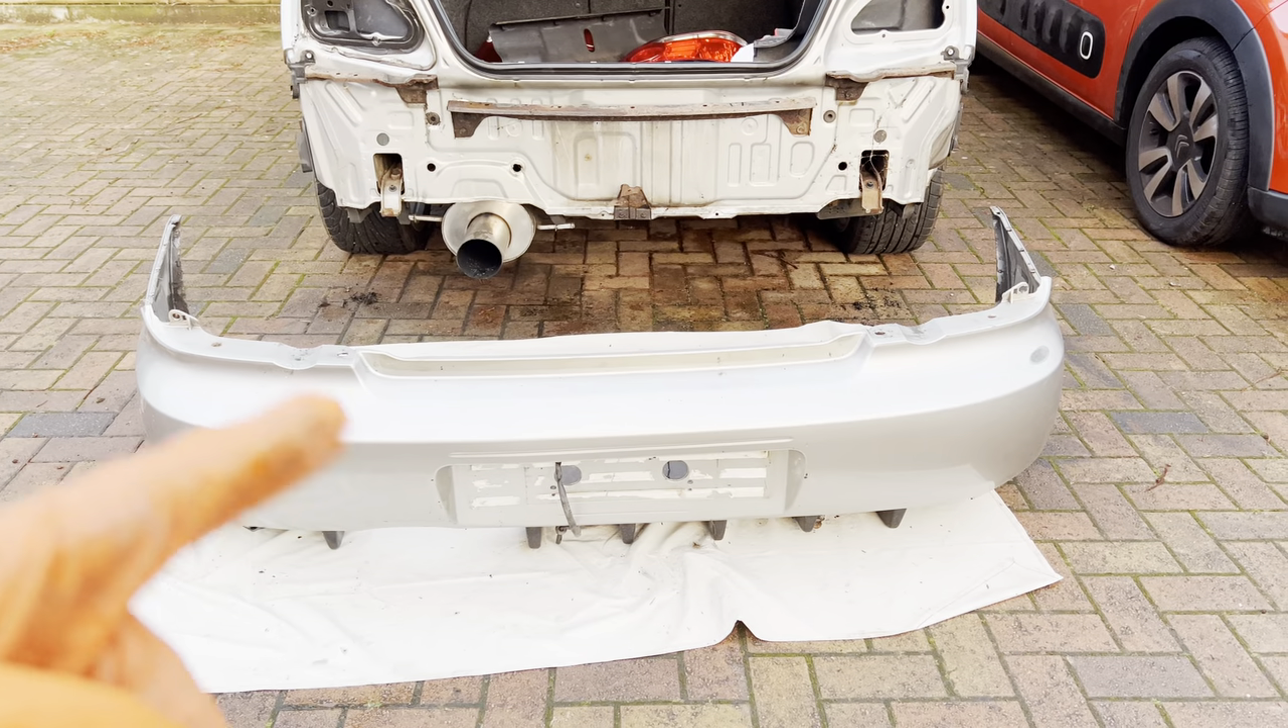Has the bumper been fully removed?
Yes.